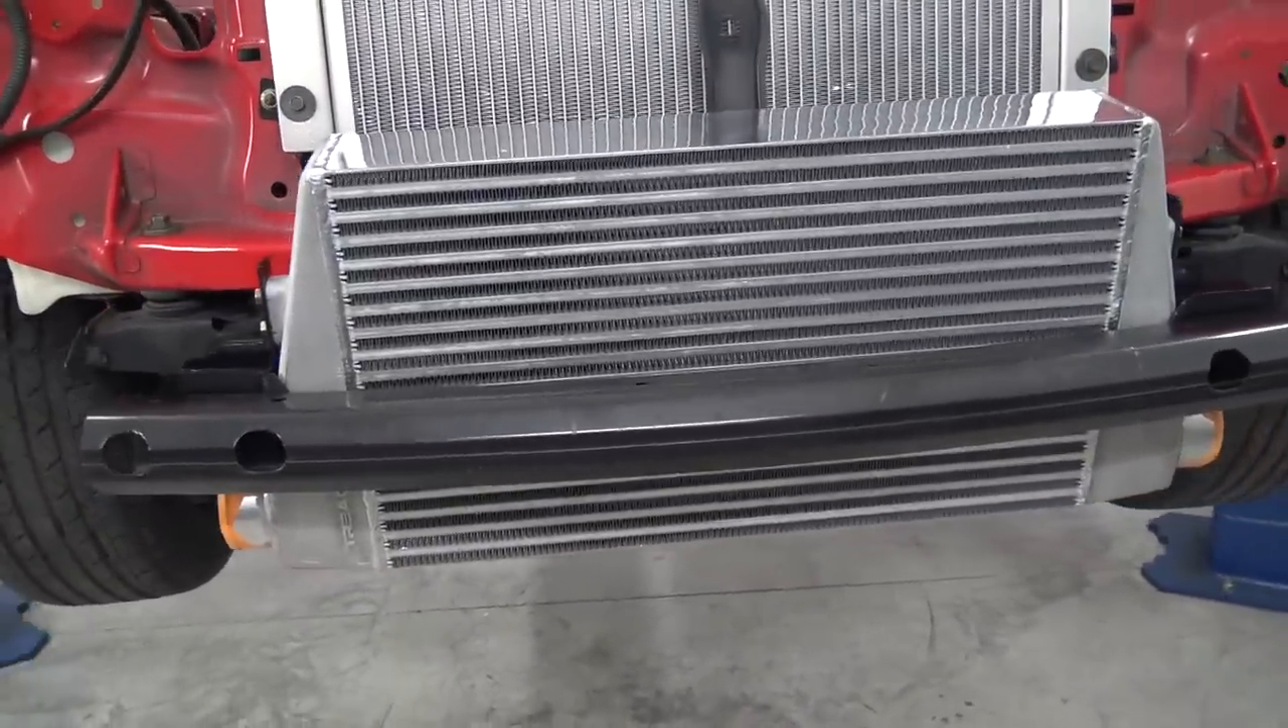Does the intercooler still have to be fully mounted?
No.